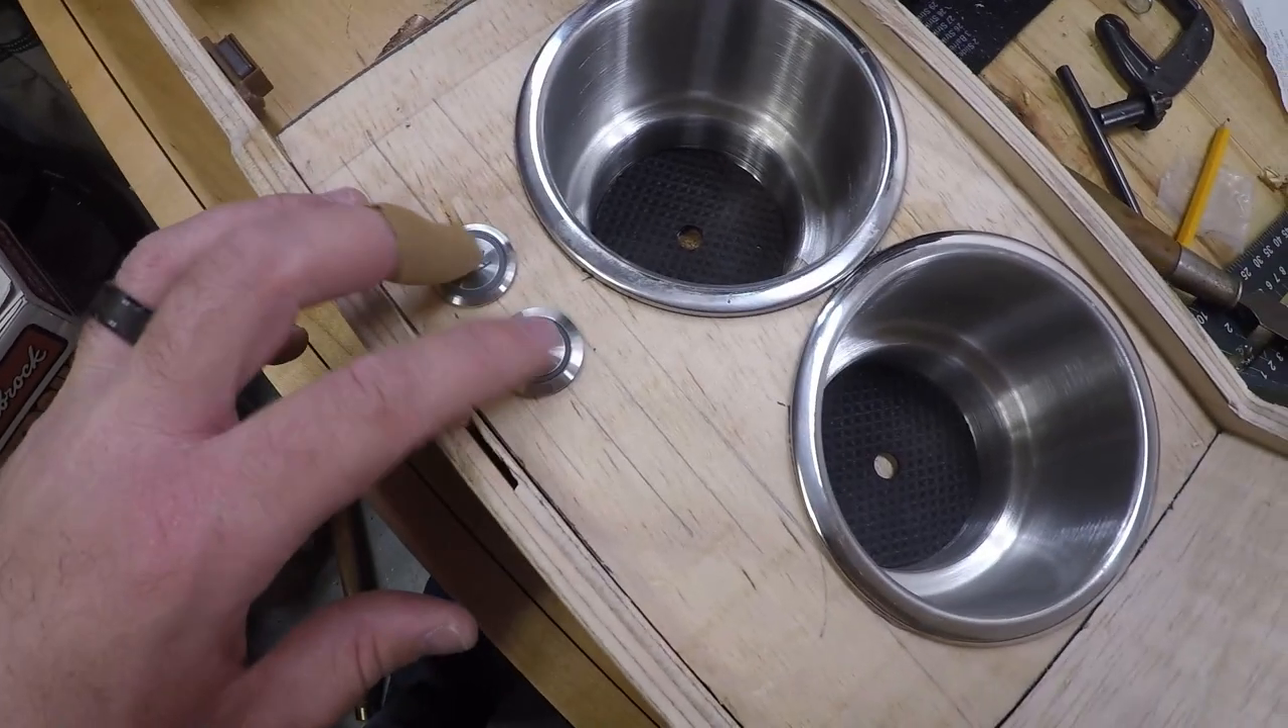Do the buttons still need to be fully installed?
No.